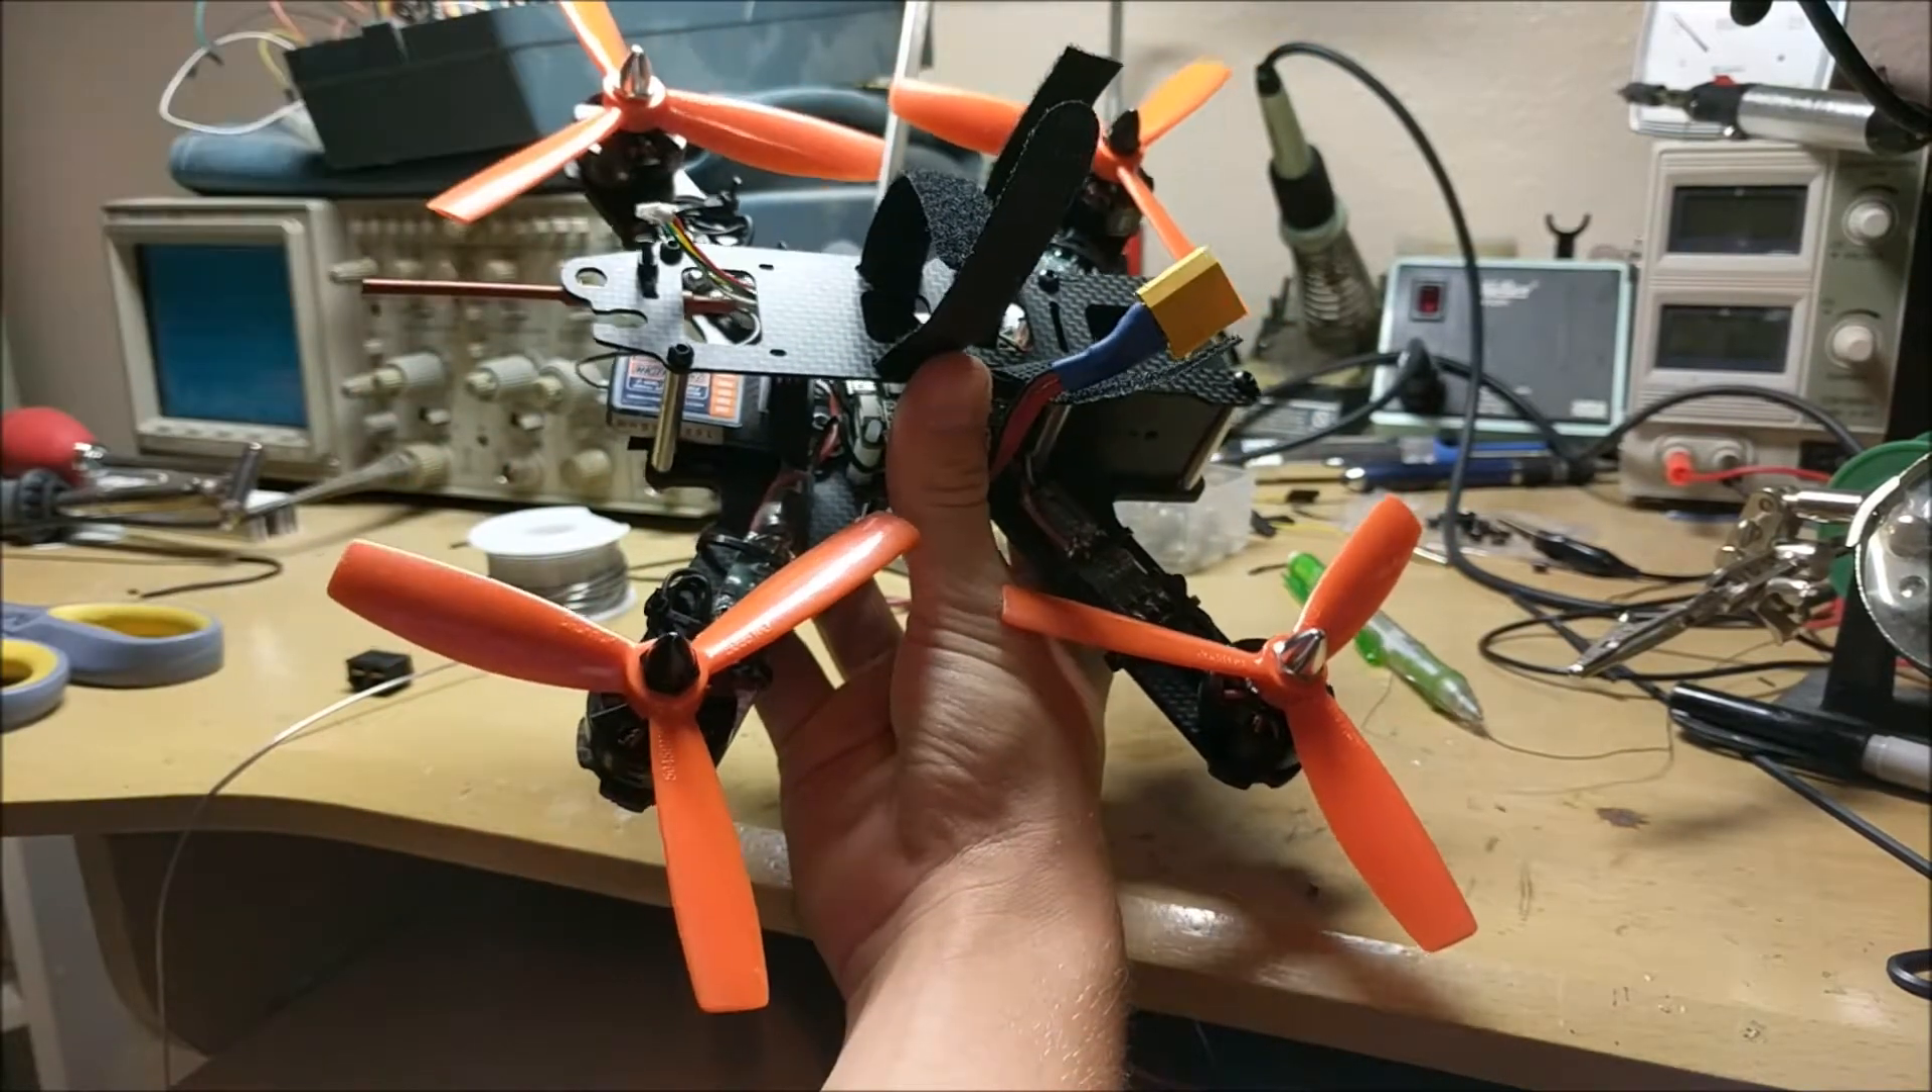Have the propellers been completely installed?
Yes.